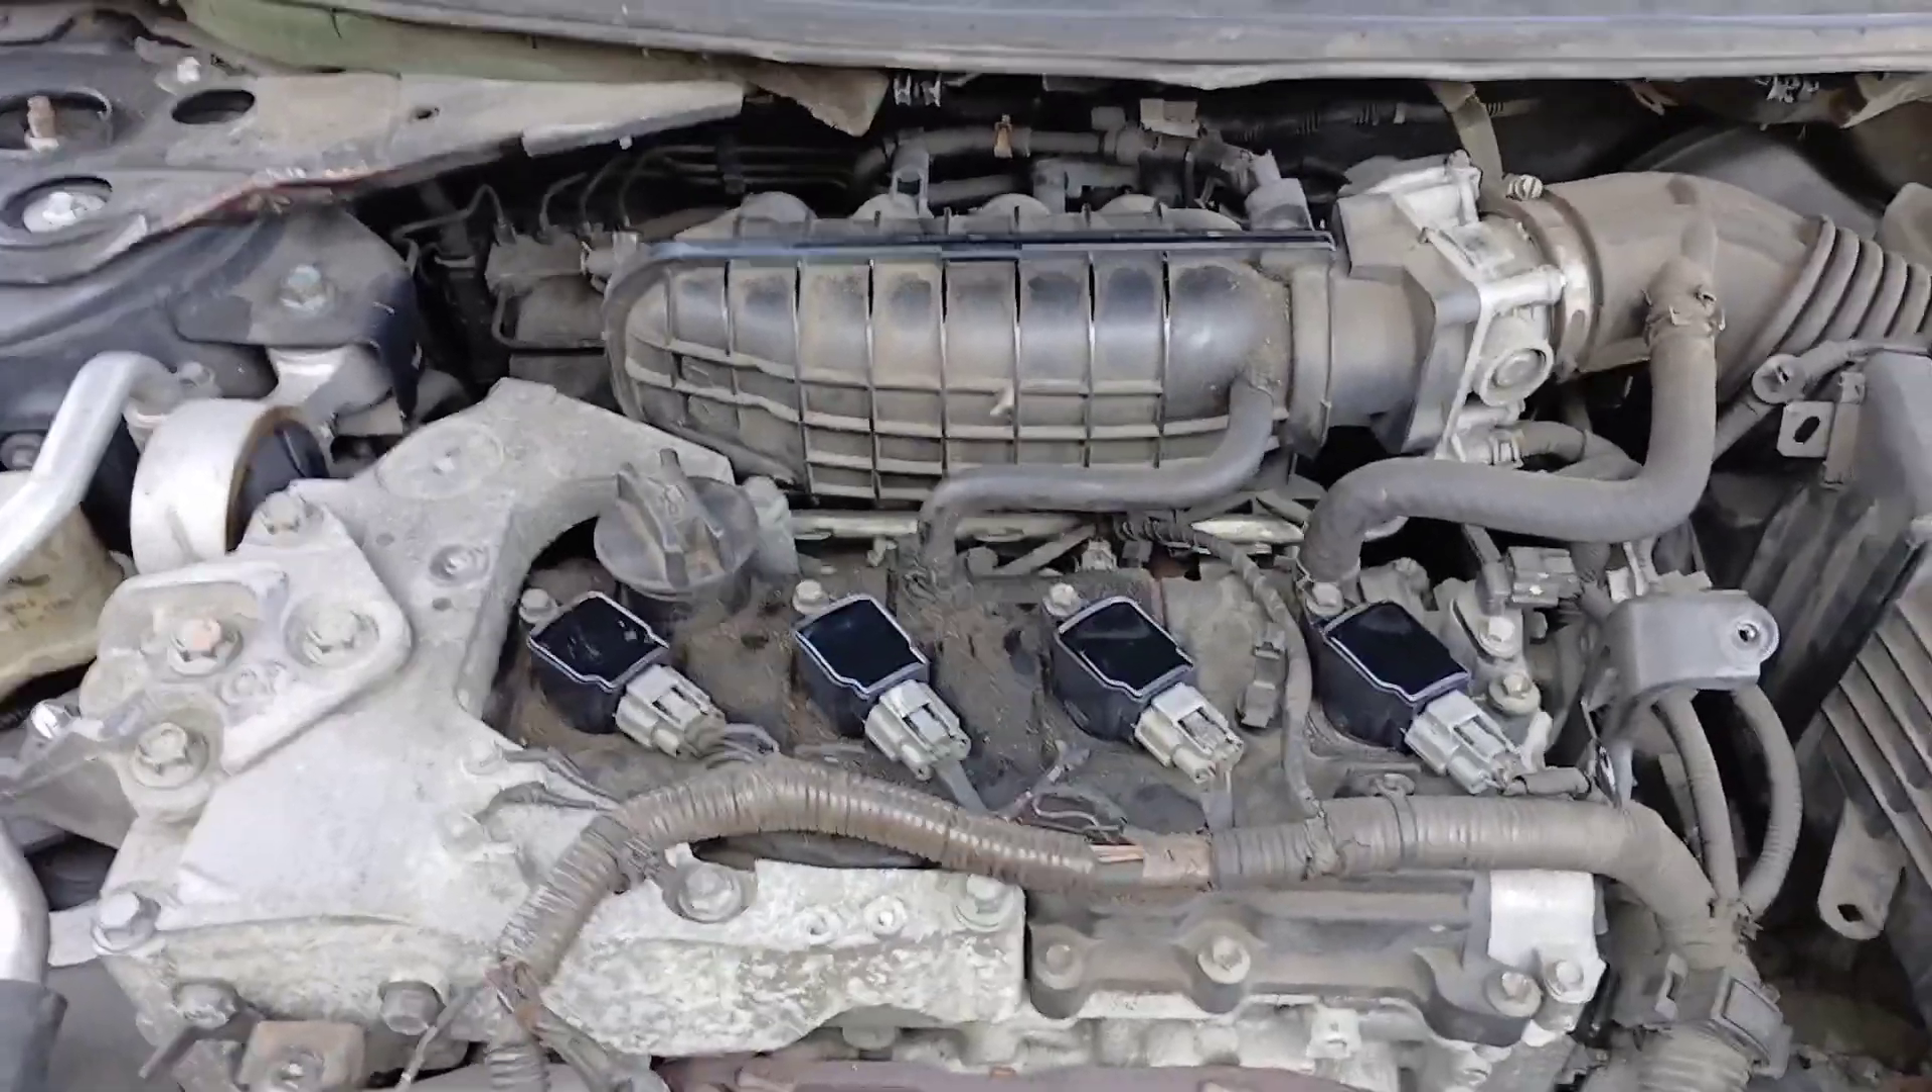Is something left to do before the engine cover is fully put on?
Yes.